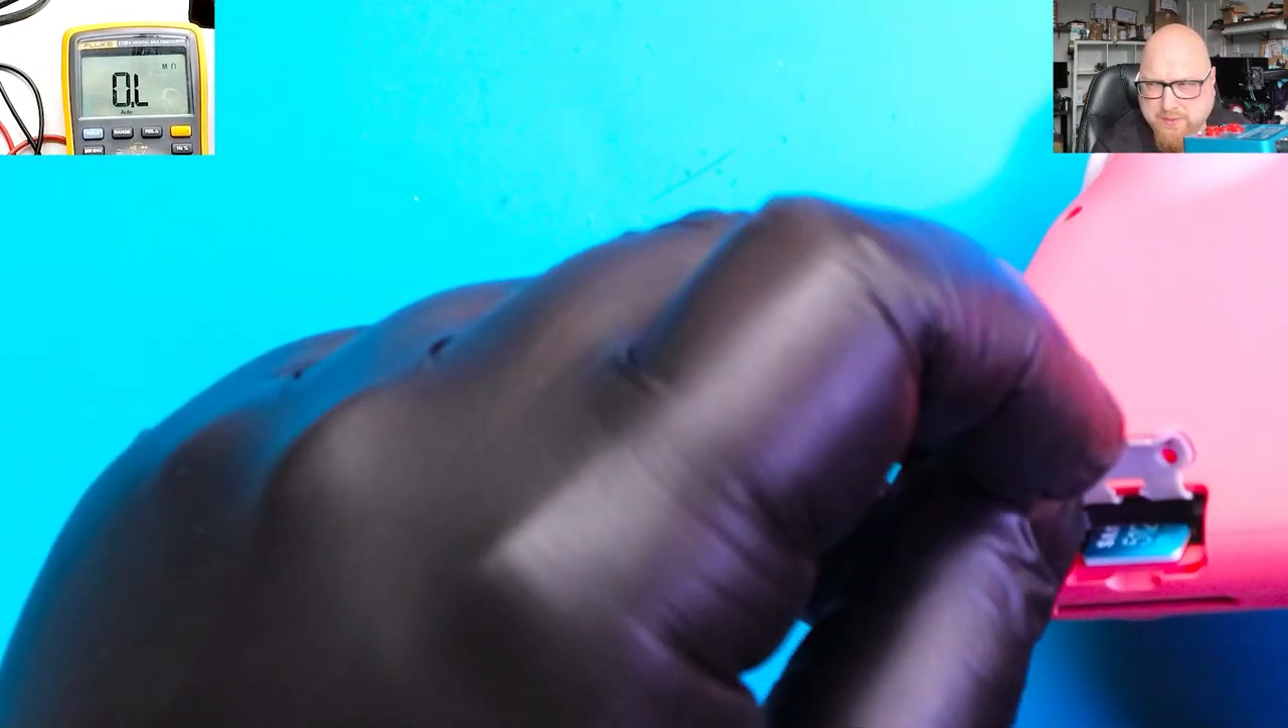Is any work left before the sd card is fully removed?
Yes.